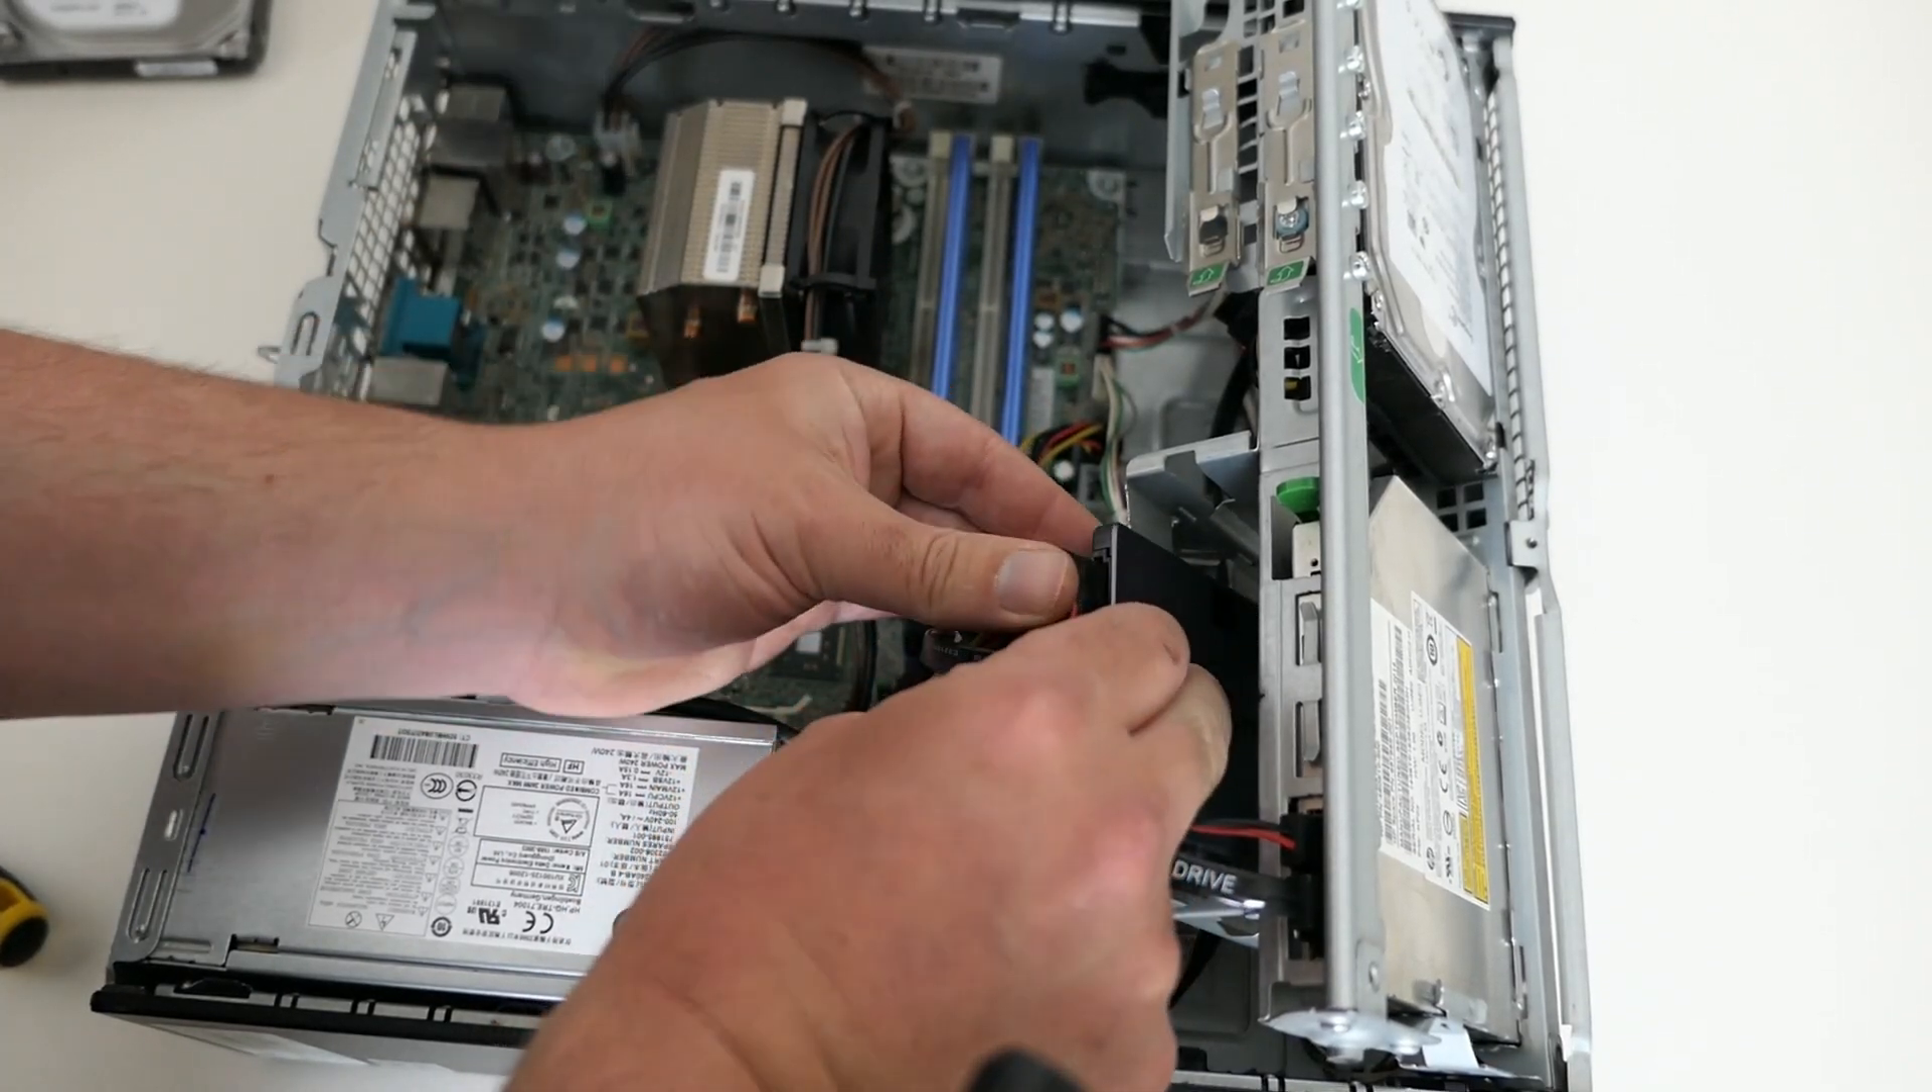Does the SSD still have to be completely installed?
Yes.